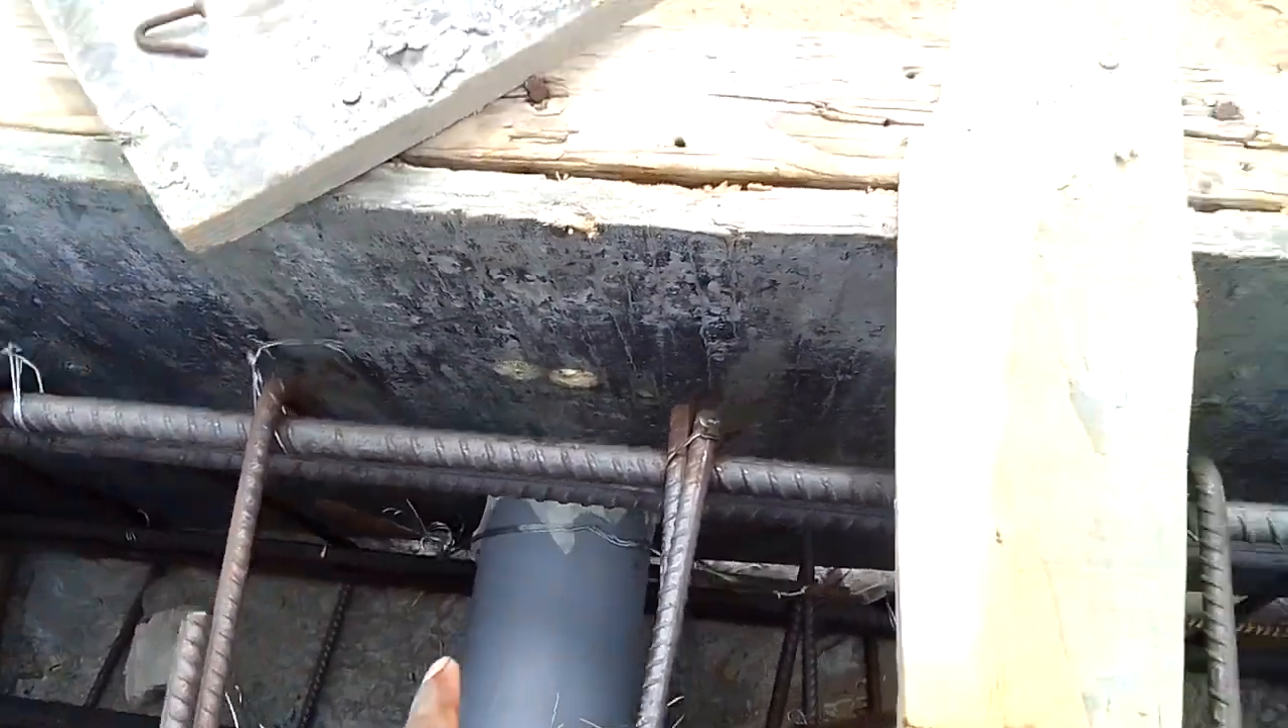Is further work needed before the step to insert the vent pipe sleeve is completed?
No.